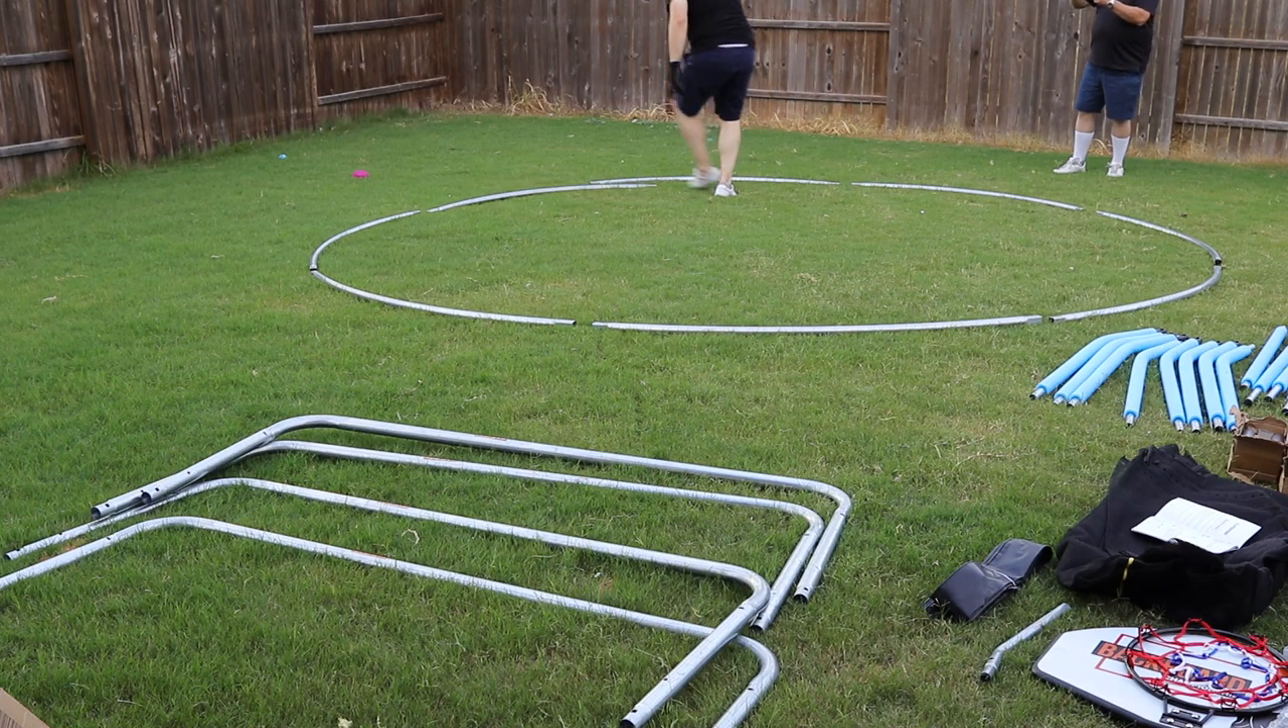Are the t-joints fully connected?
No.